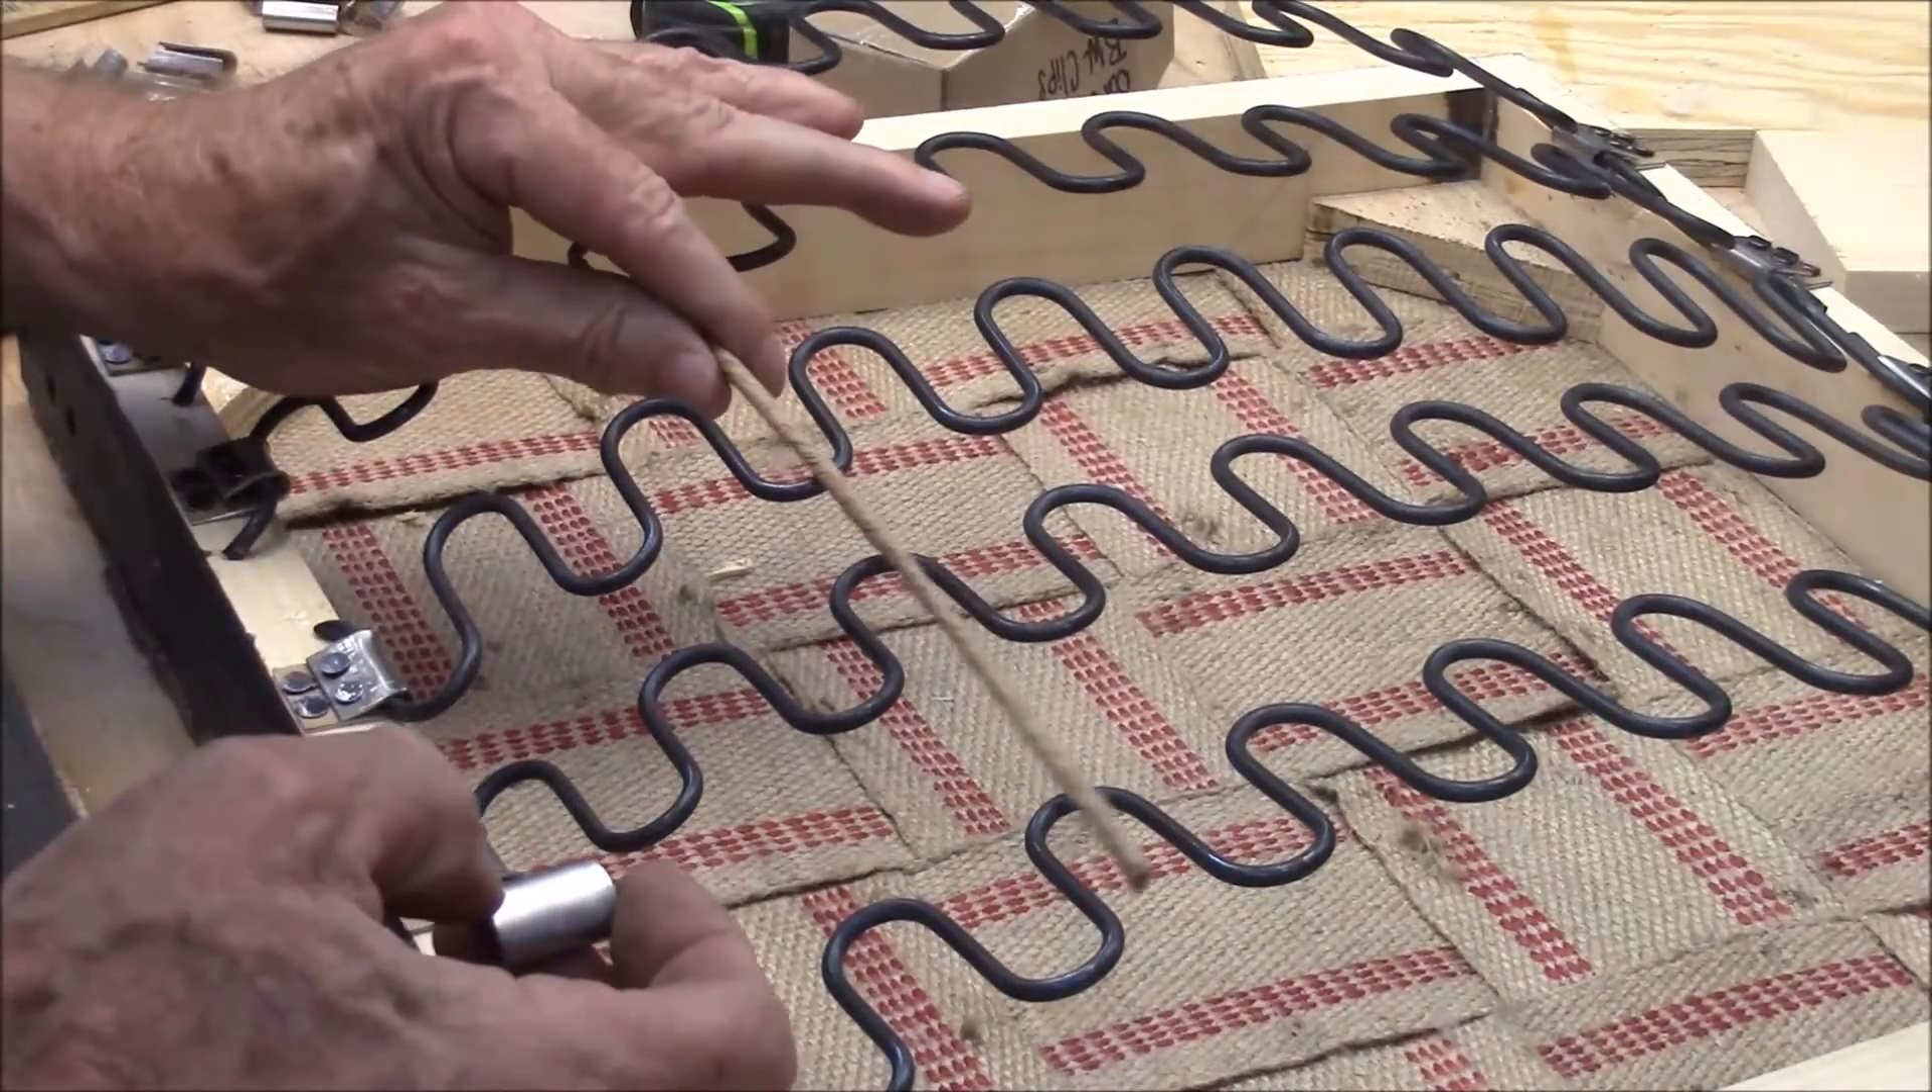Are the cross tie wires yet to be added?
Yes.